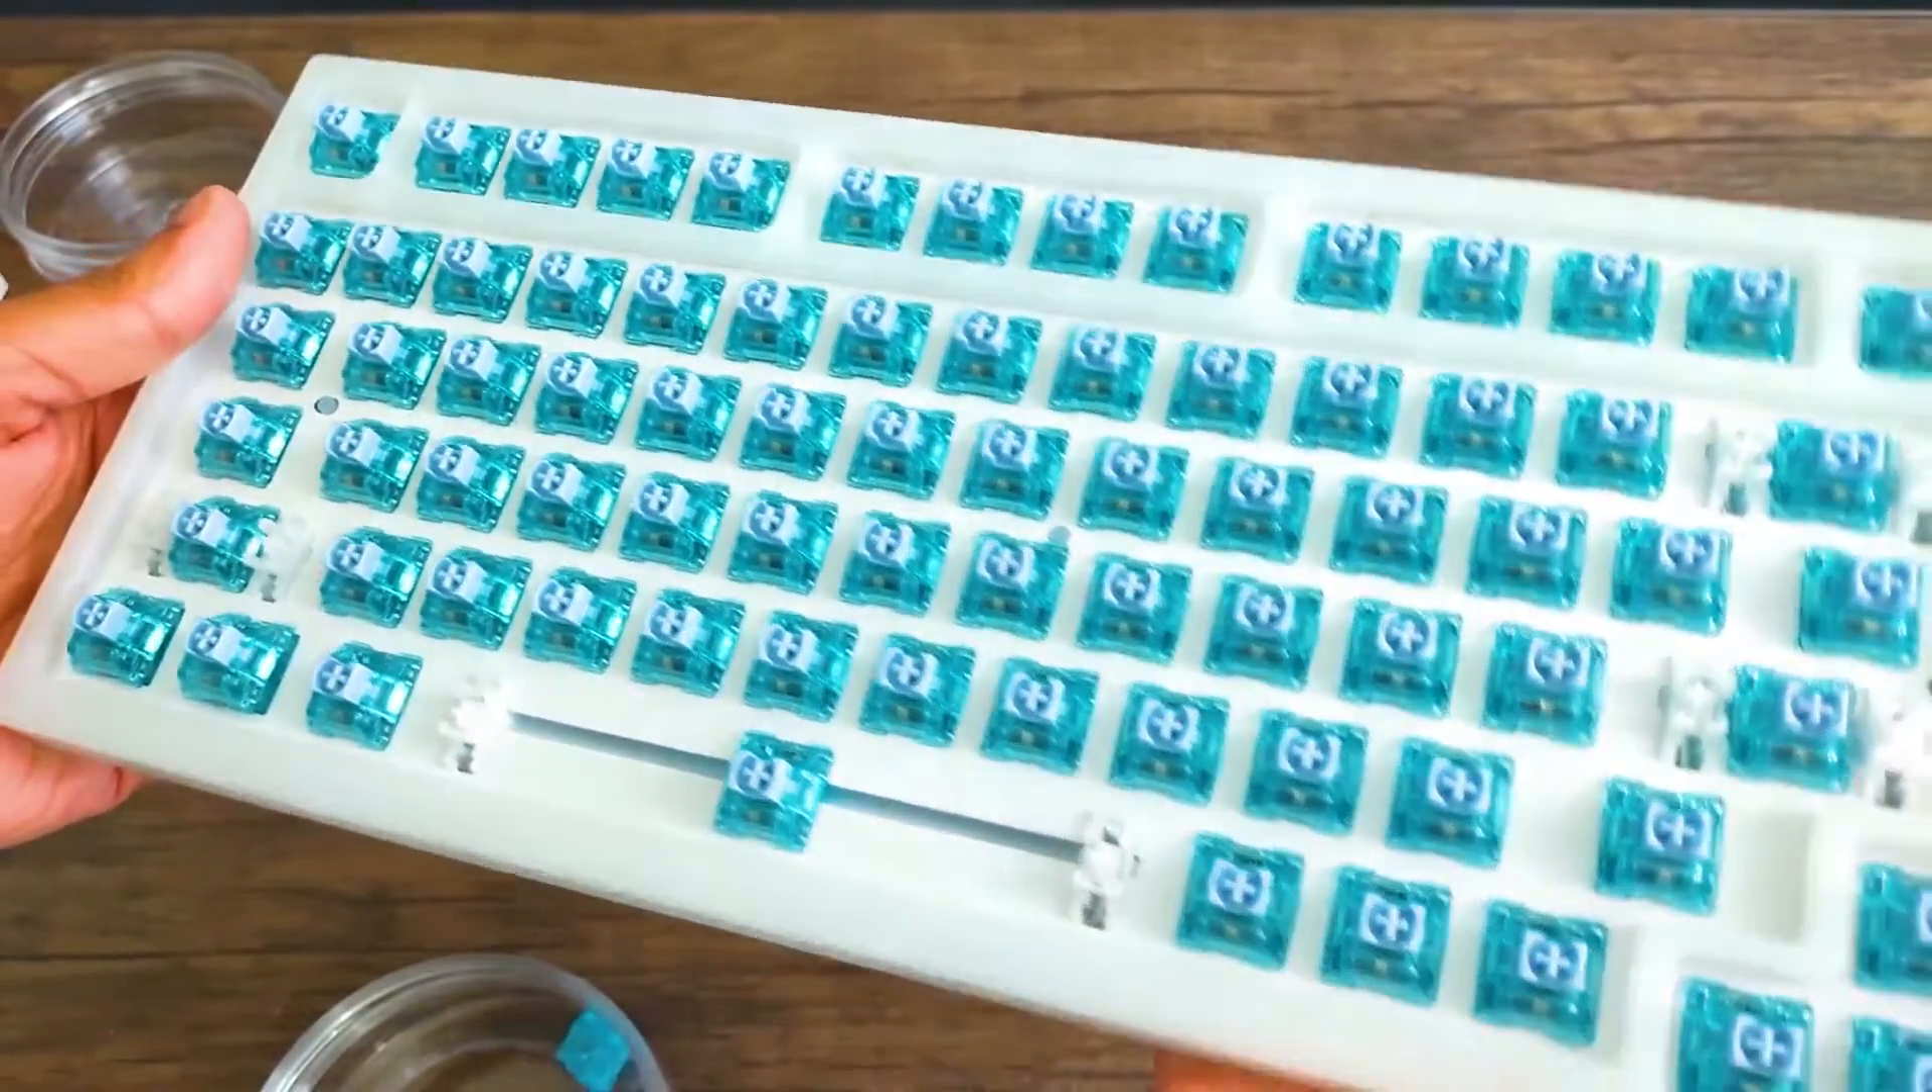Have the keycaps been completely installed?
No.